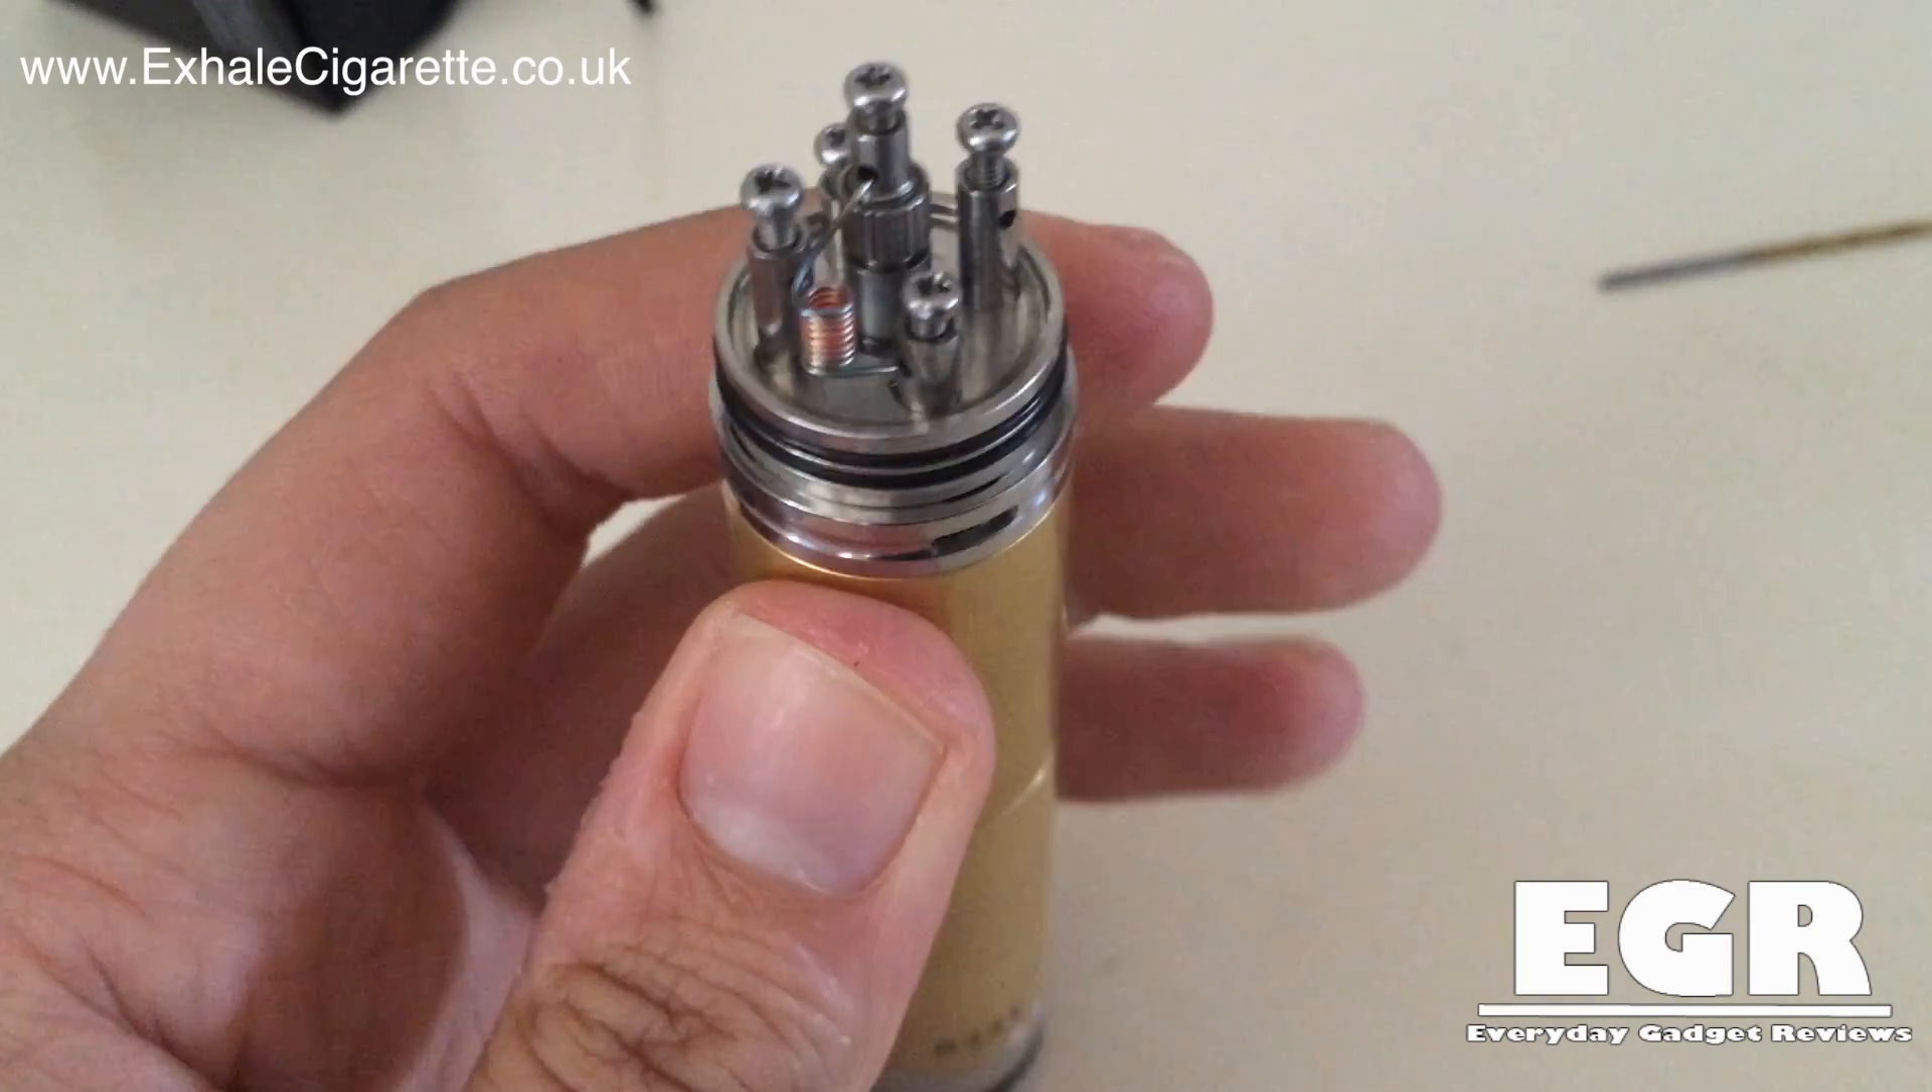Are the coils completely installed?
No.